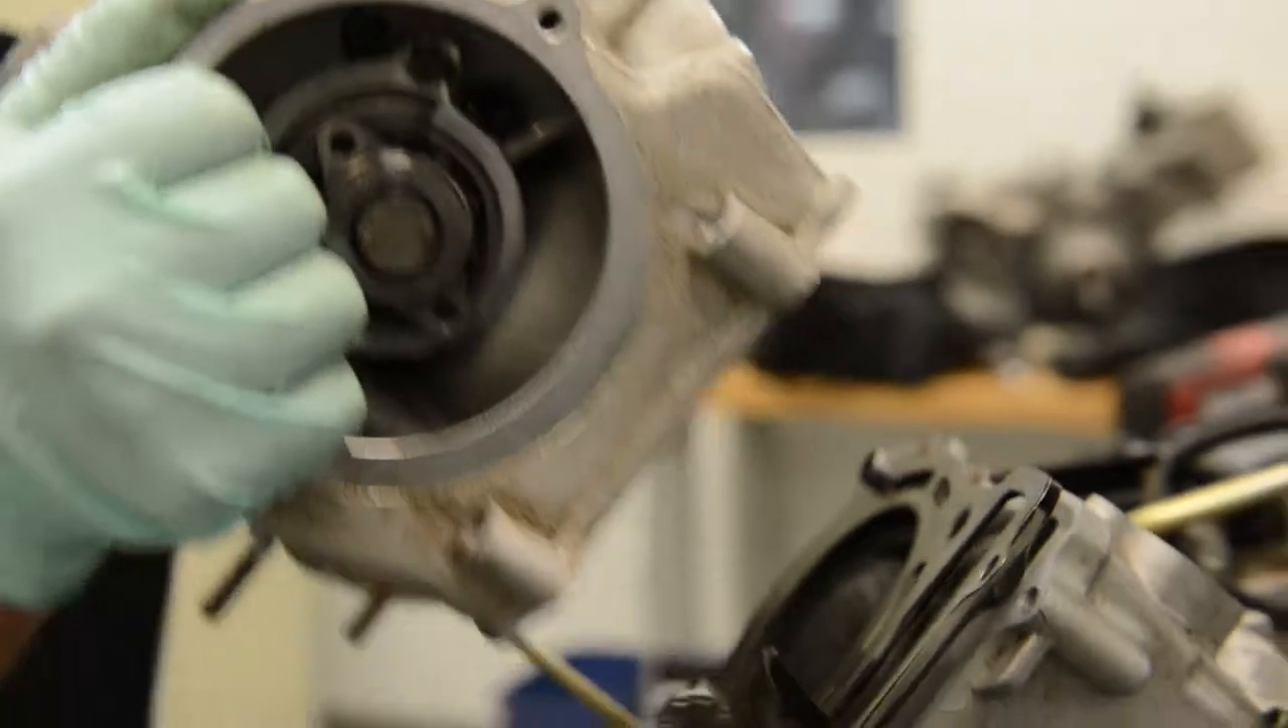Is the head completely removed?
Yes.